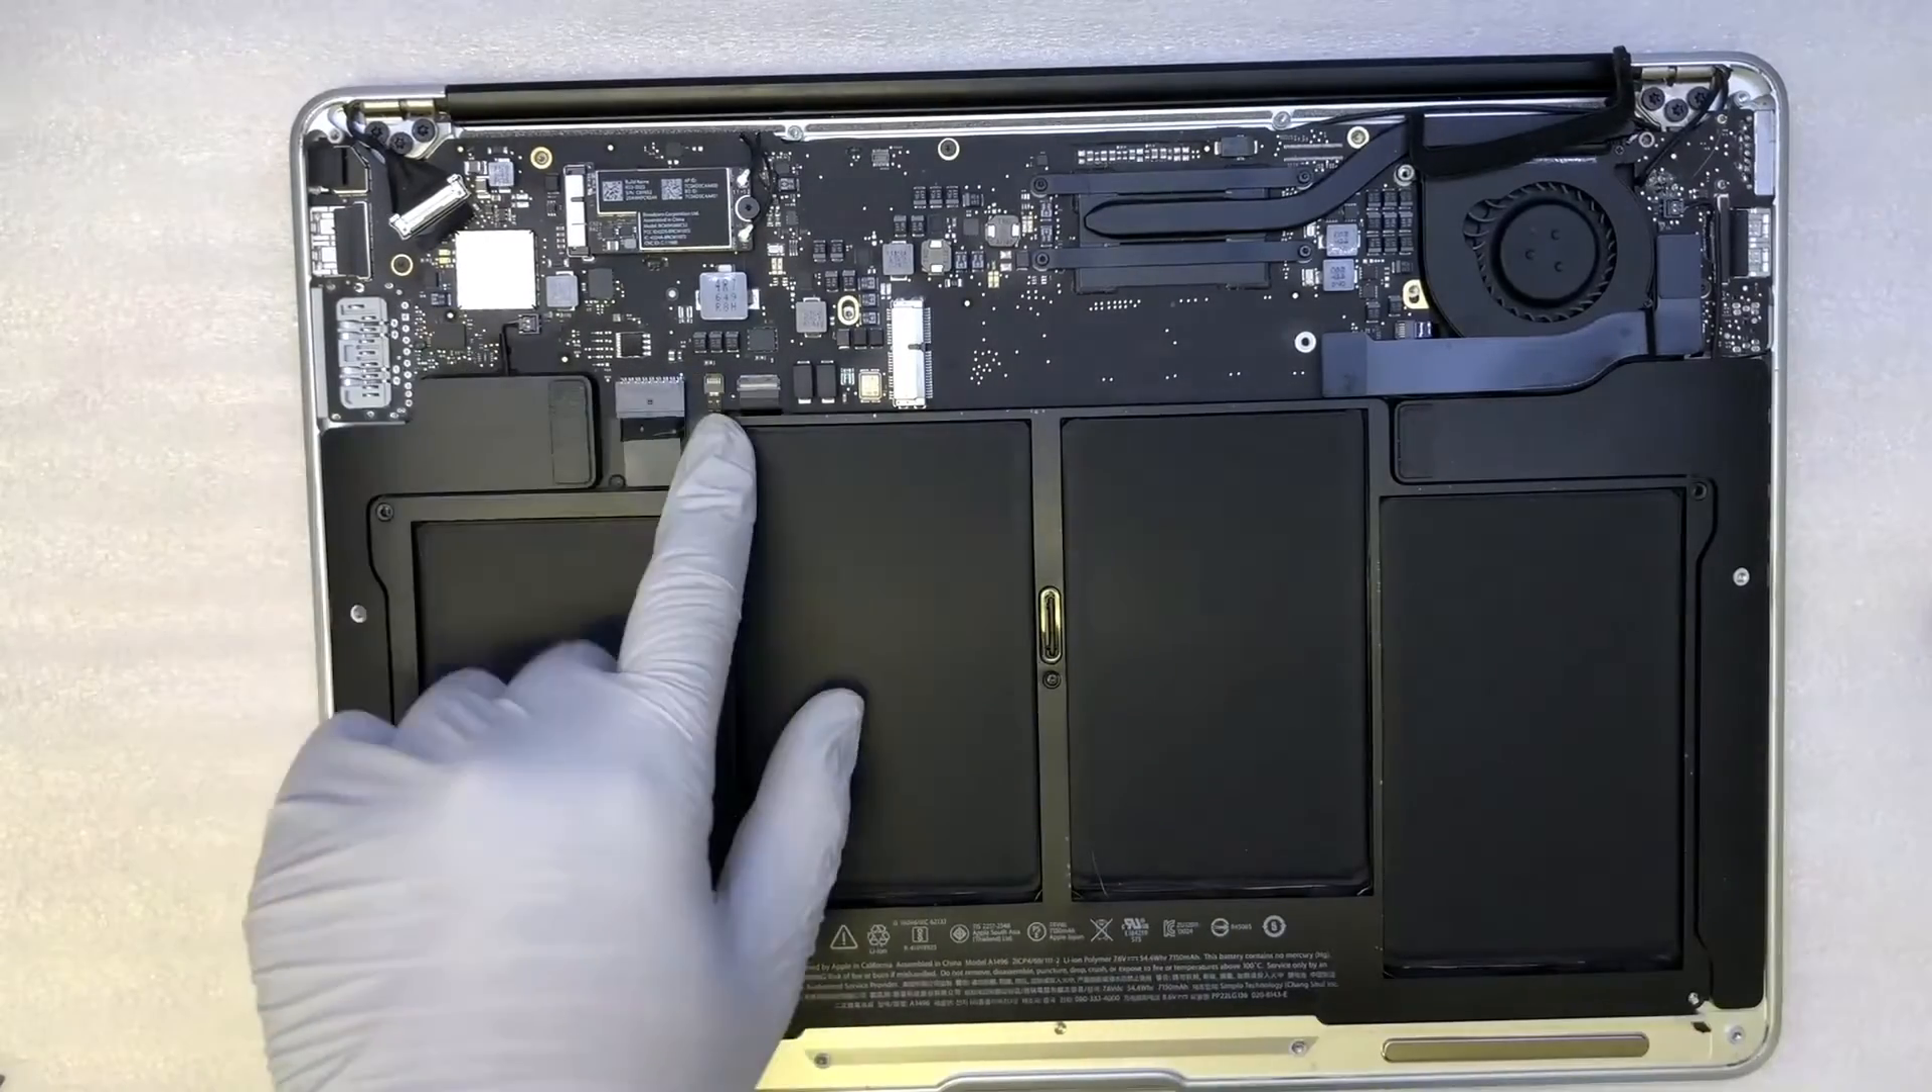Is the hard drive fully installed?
No.